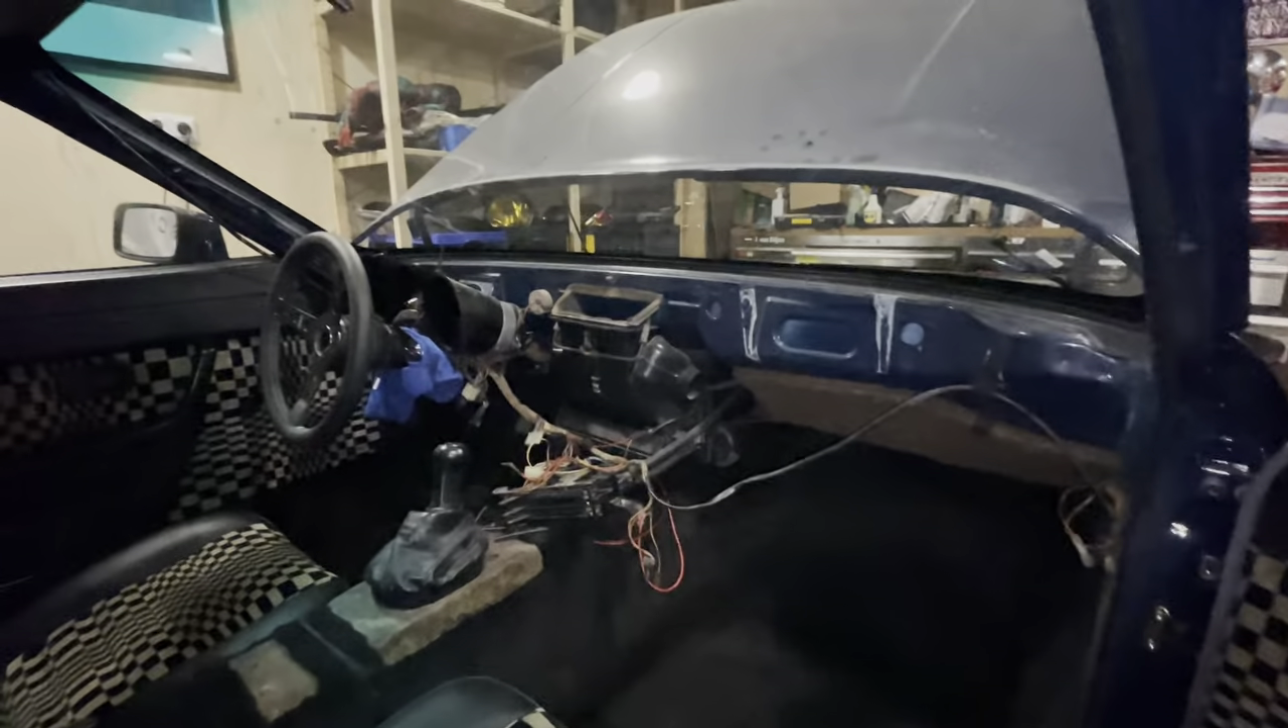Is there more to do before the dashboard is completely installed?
Yes.